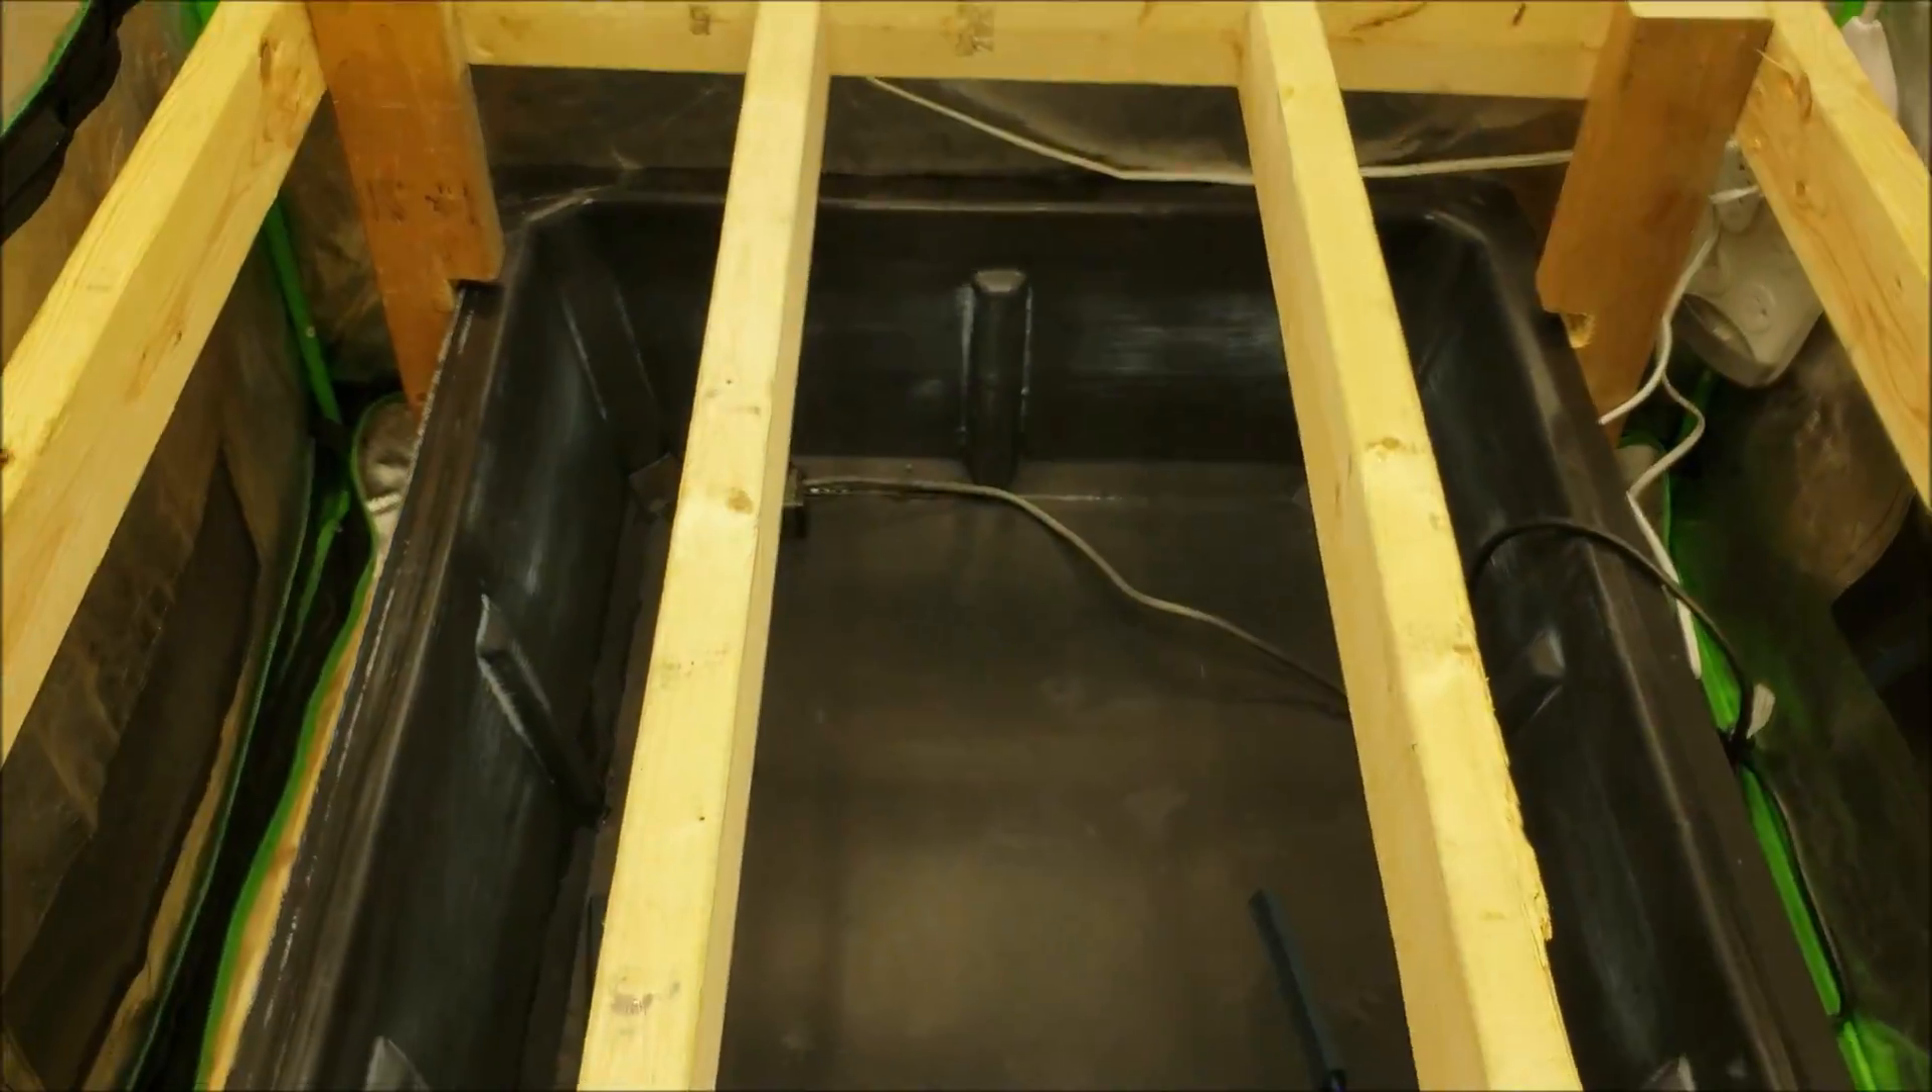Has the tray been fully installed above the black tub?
No.